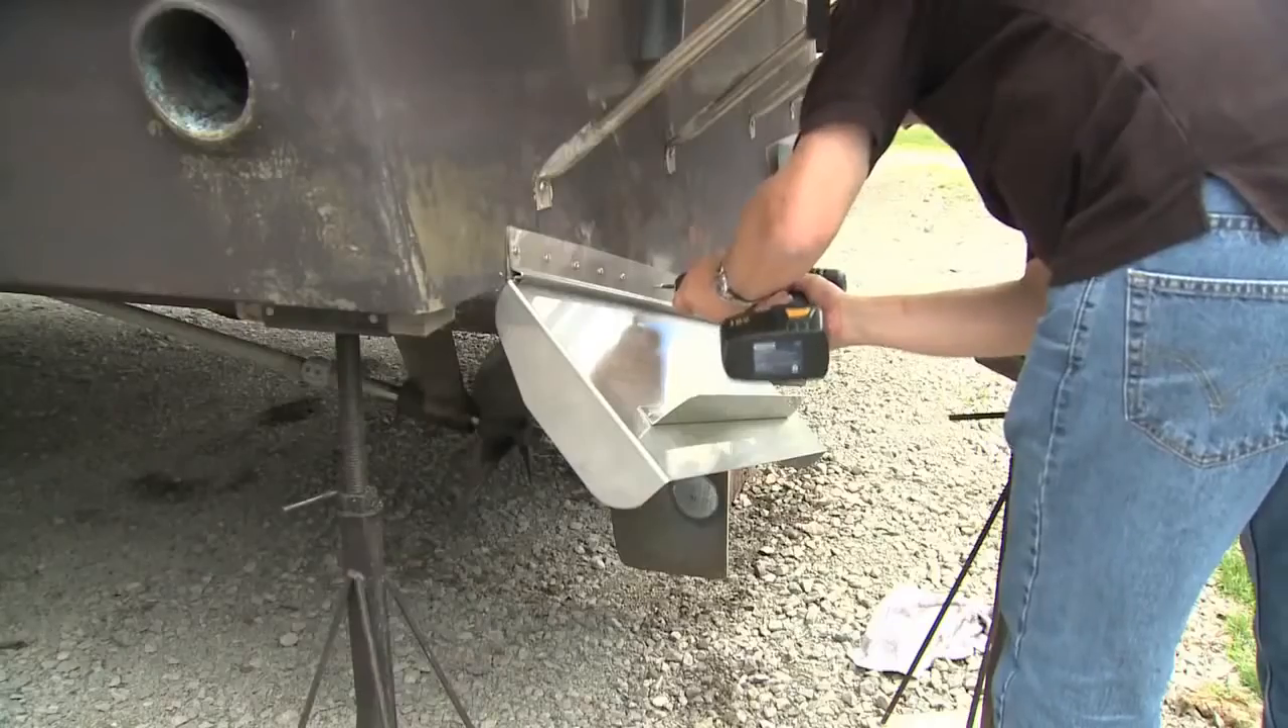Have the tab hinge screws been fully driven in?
No.